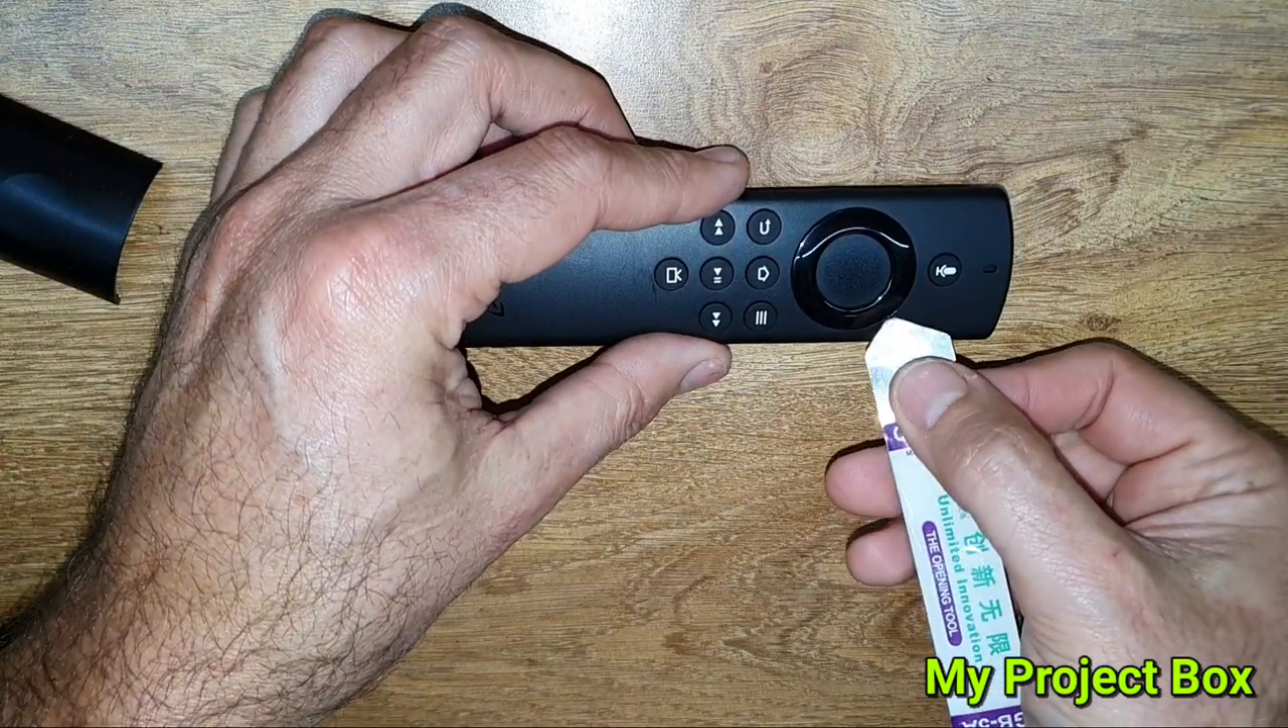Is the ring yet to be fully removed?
Yes.